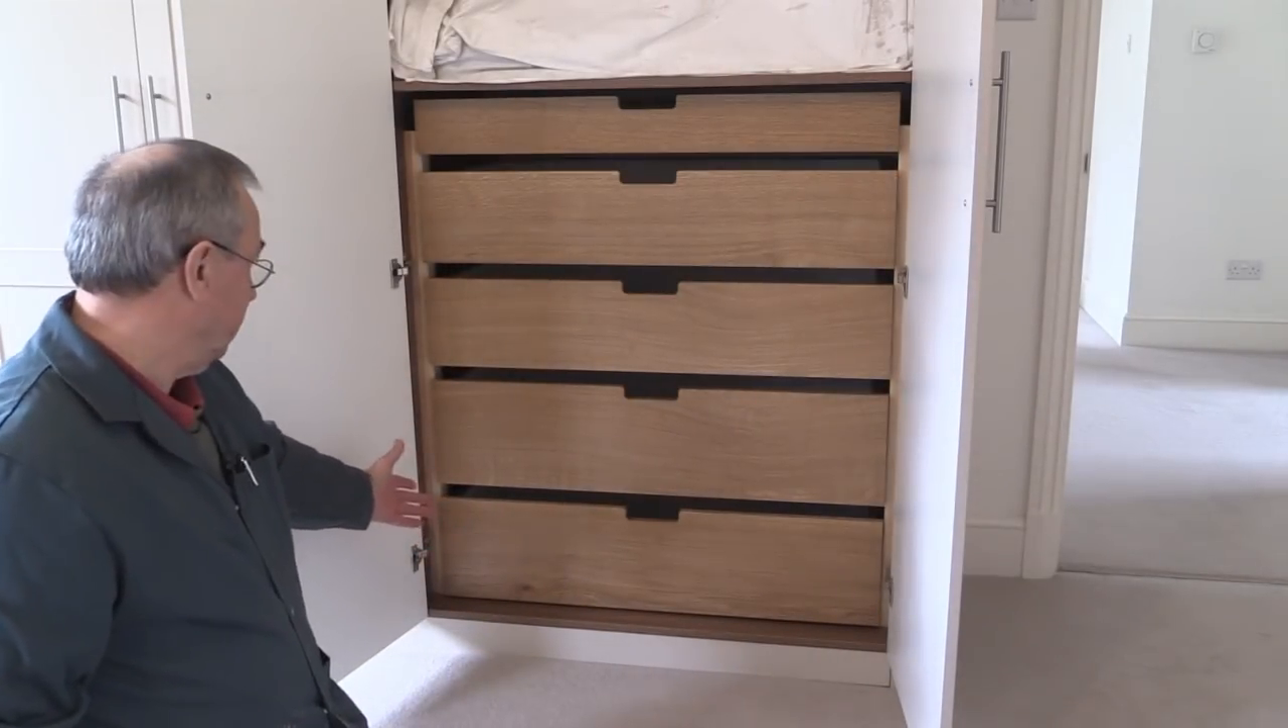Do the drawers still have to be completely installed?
No.